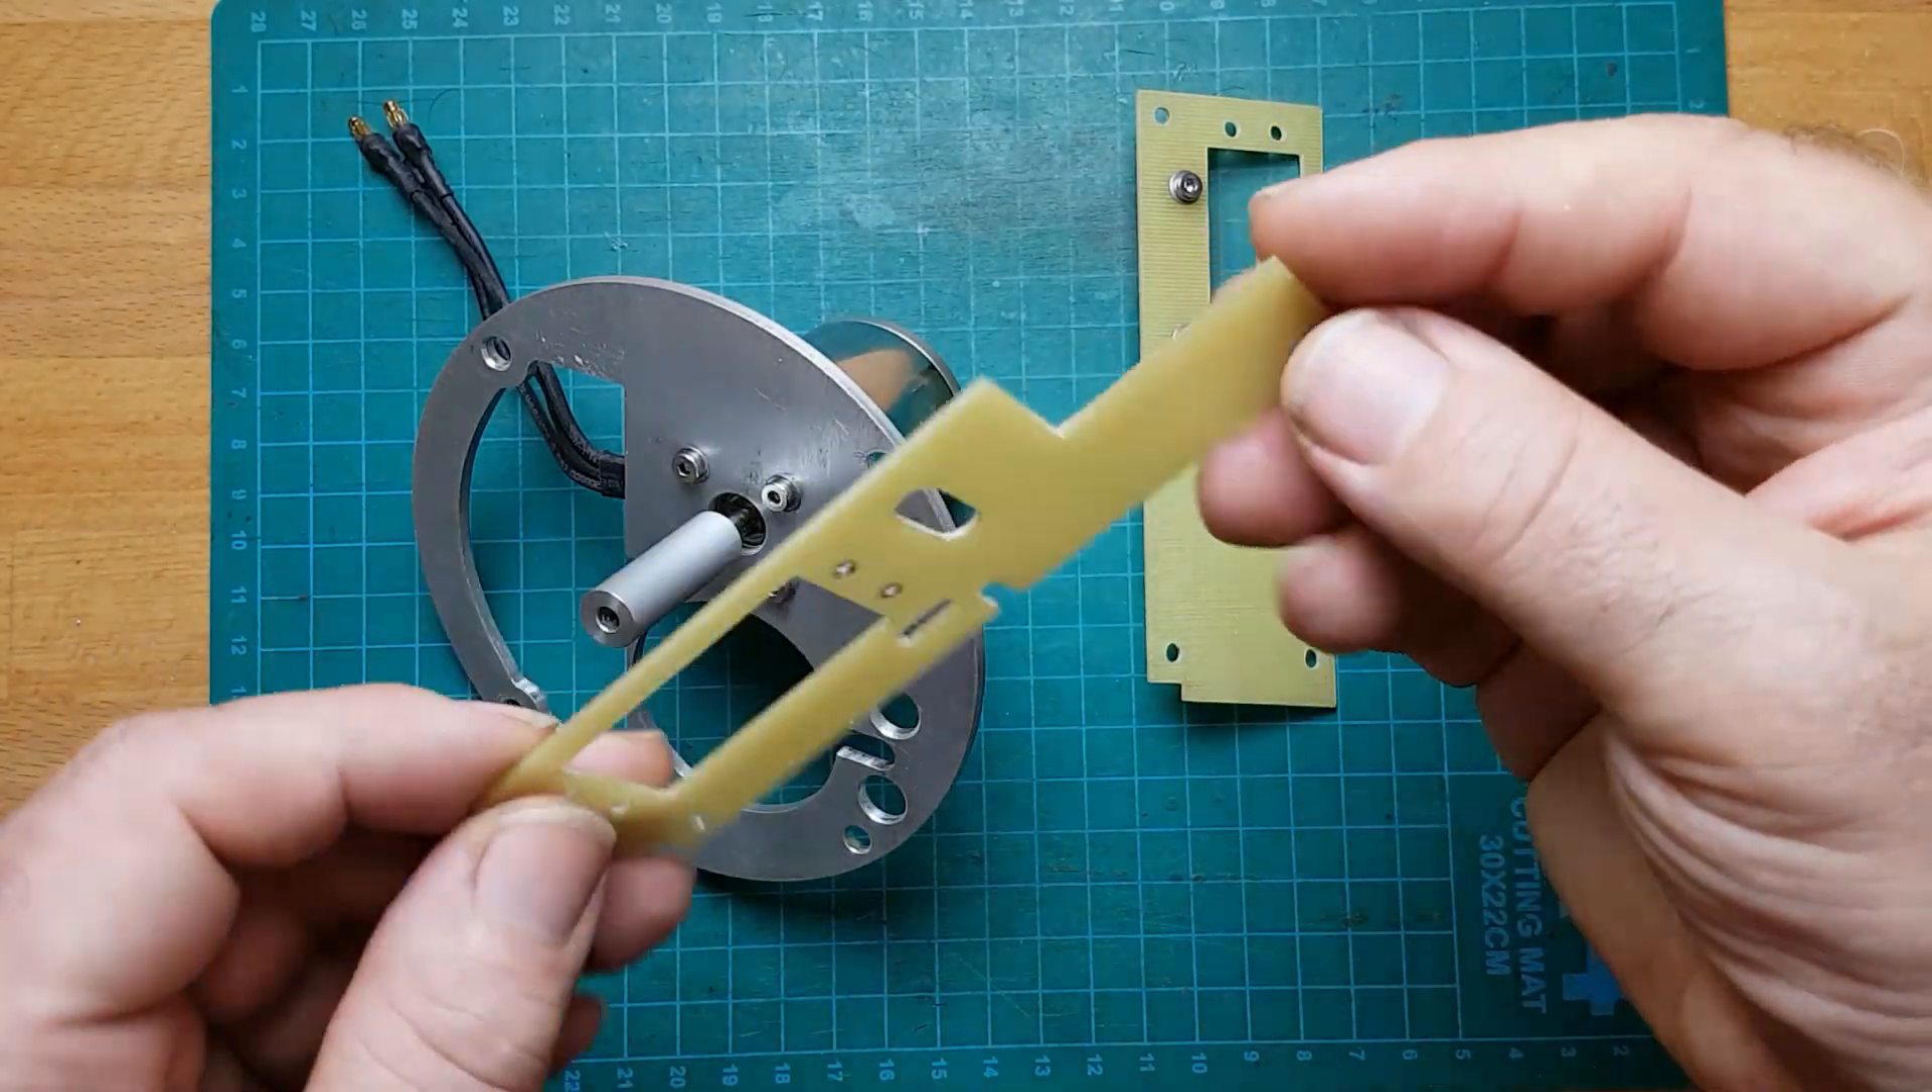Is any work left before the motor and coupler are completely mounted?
No.